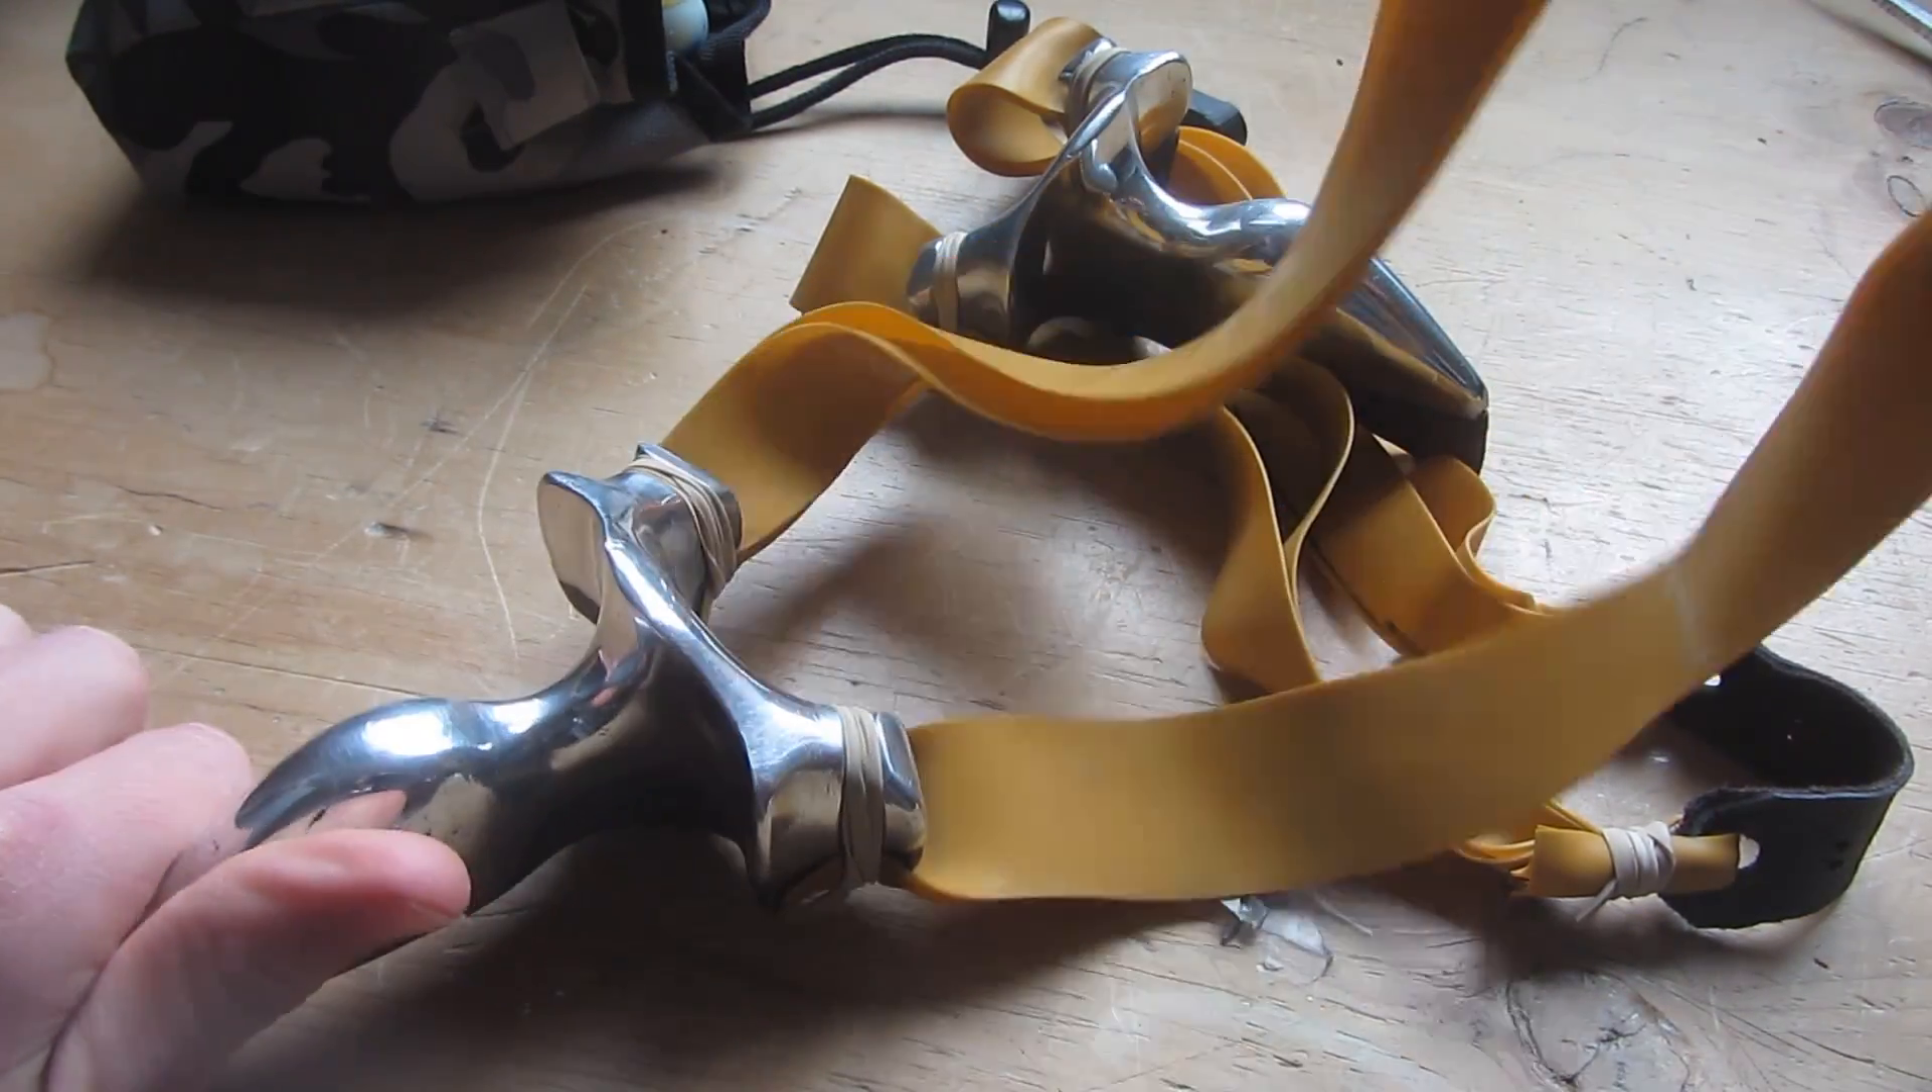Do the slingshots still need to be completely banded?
No.